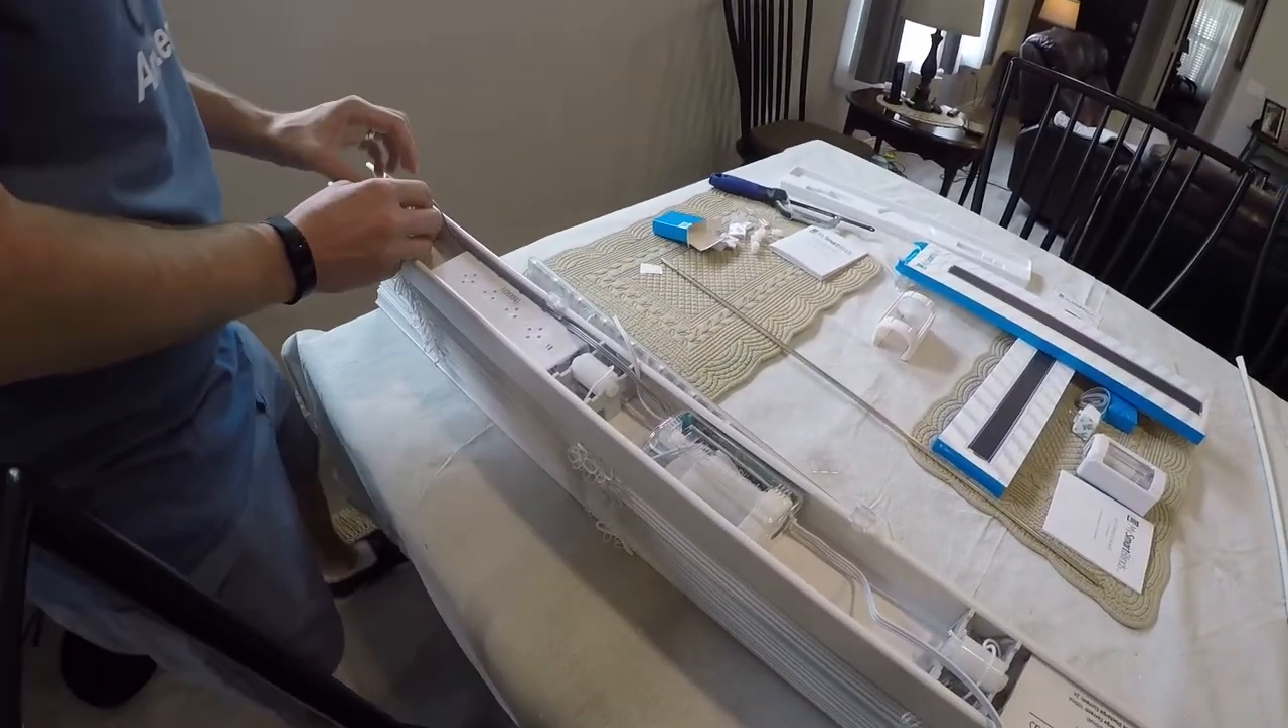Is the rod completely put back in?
No.